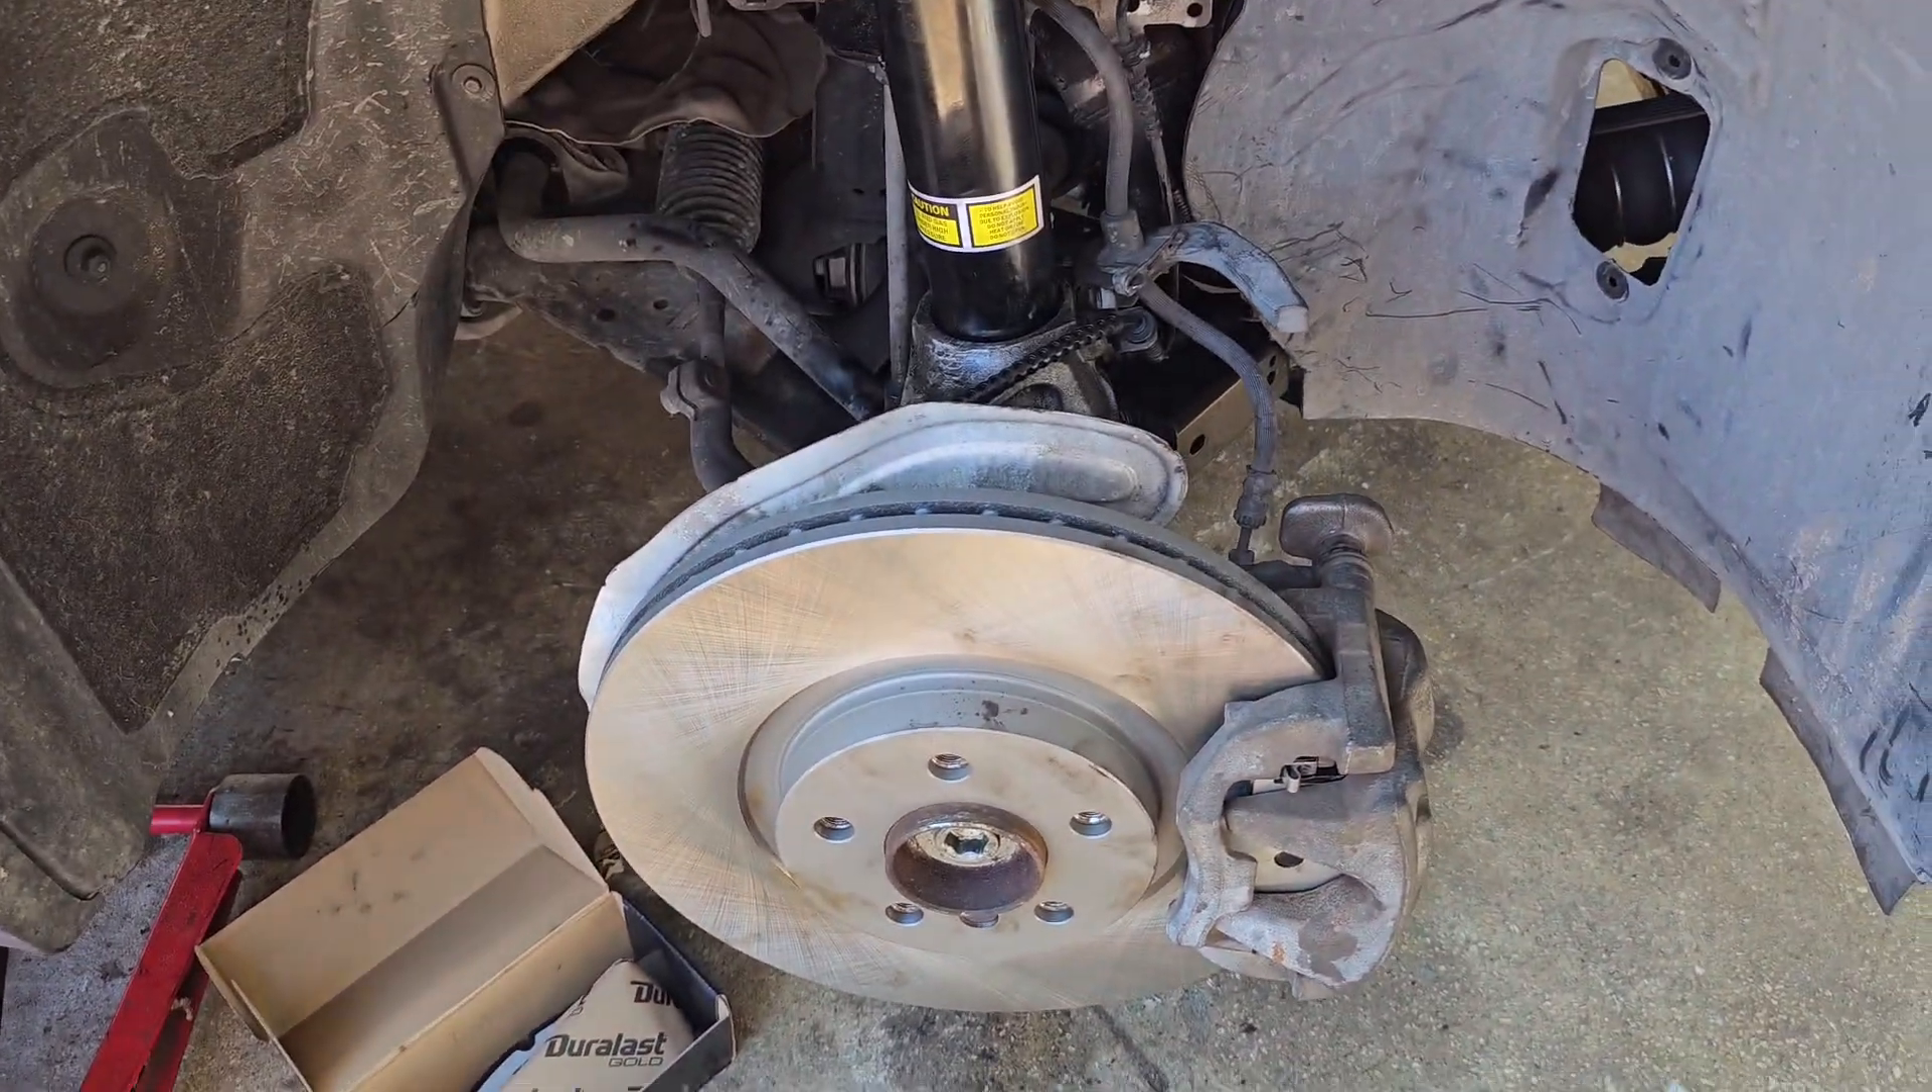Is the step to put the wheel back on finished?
No.